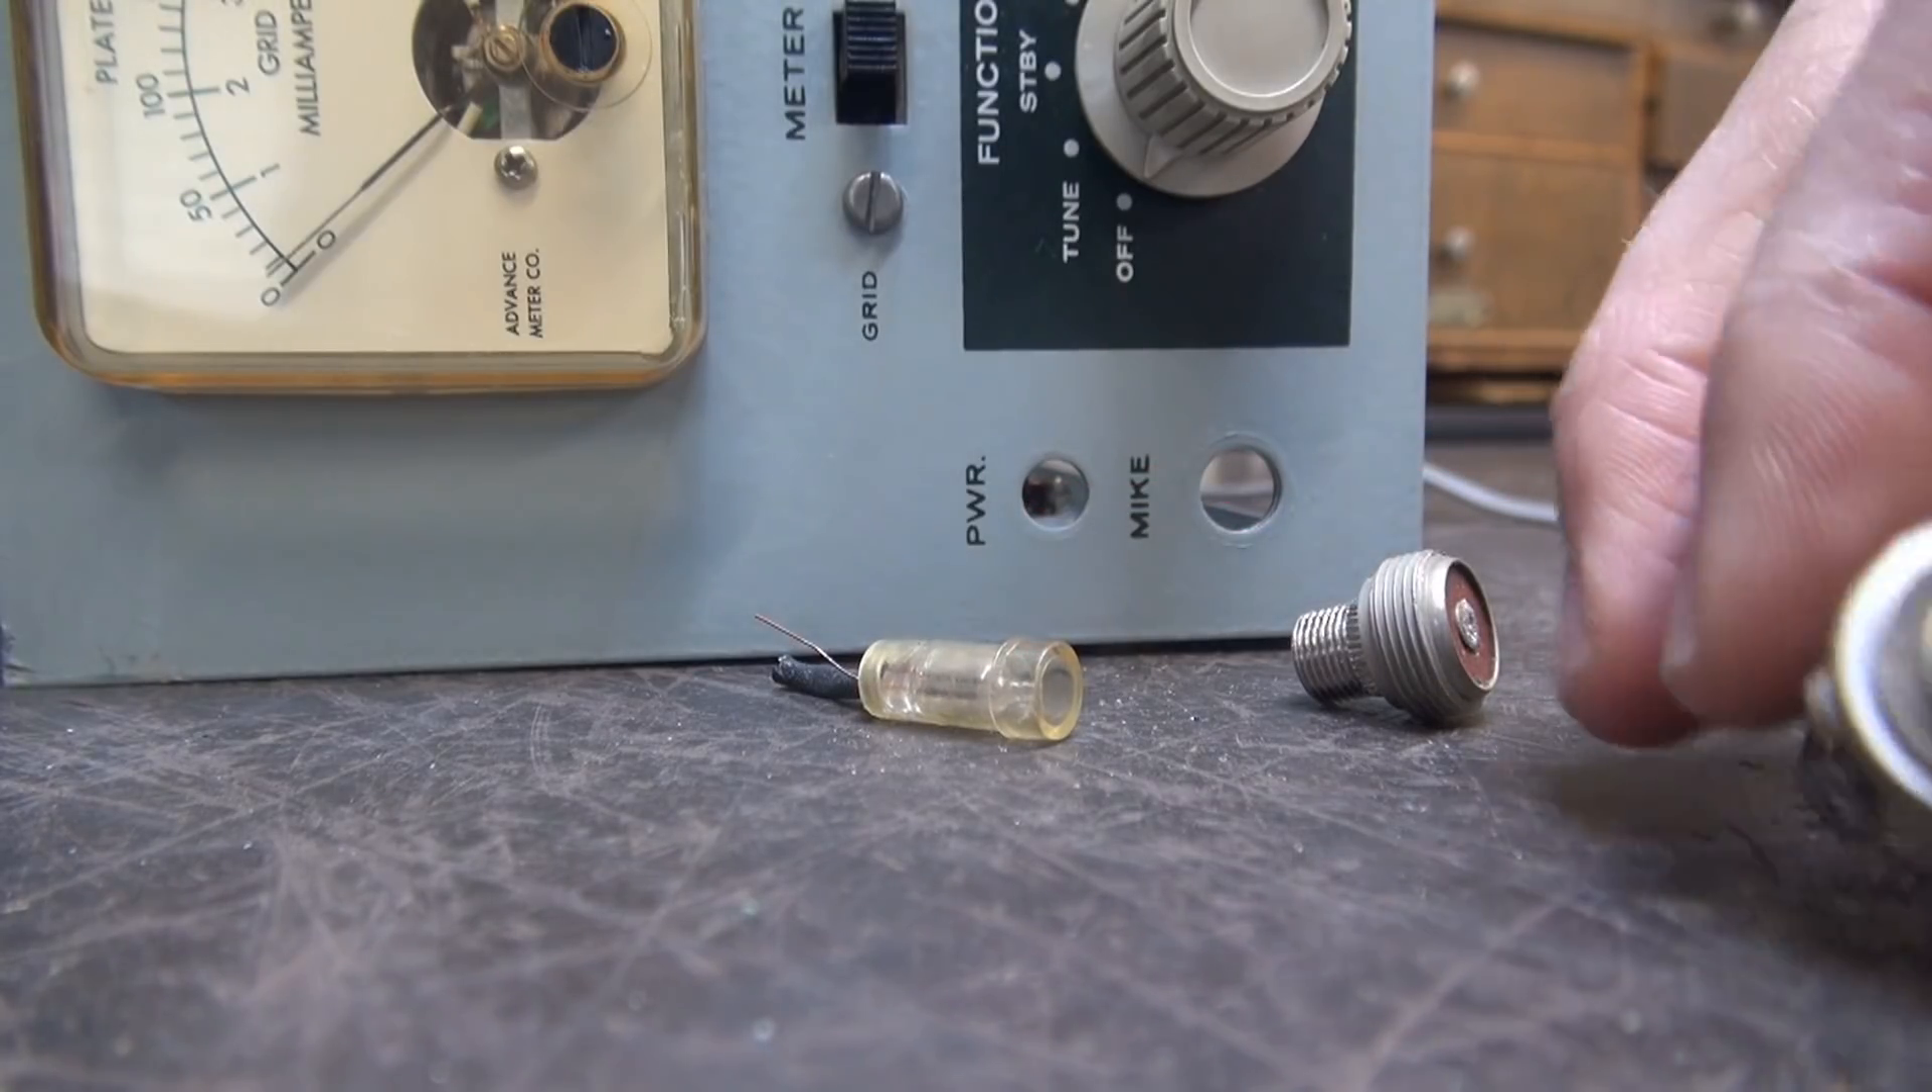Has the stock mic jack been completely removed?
Yes.